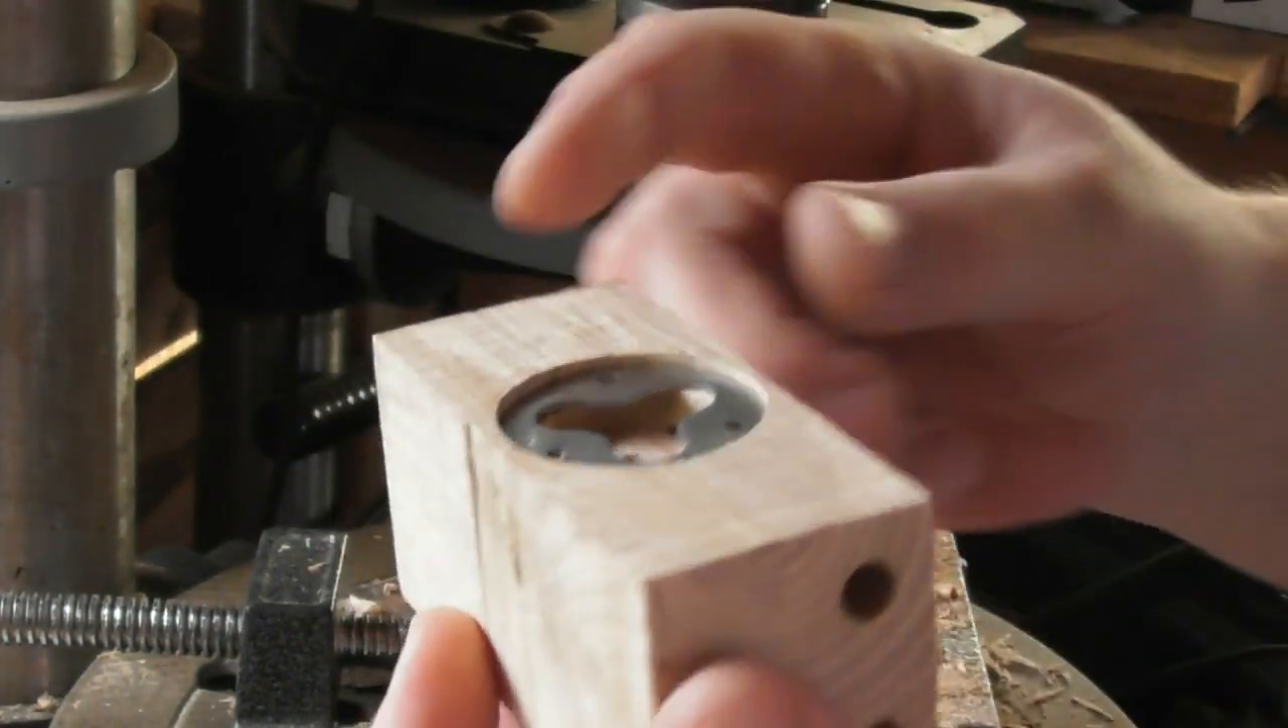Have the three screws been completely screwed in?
No.